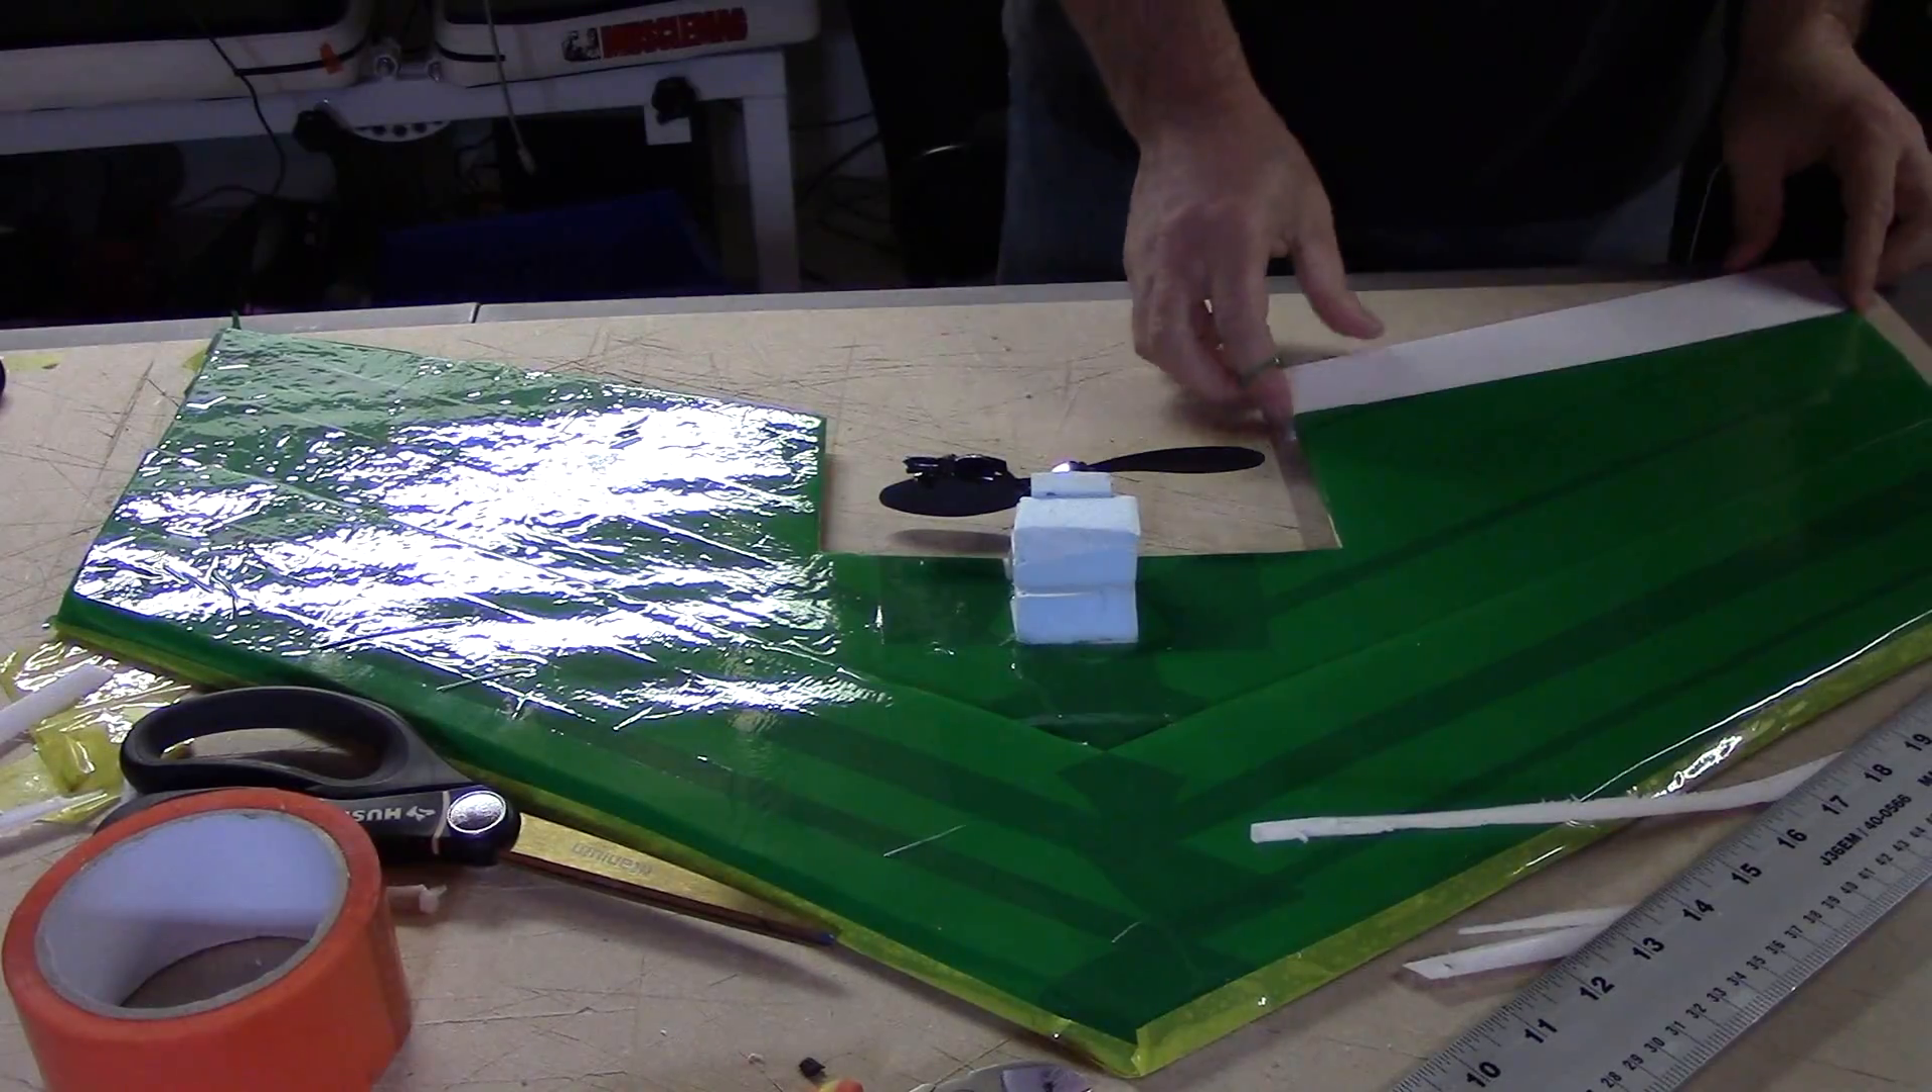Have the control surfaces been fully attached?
No.